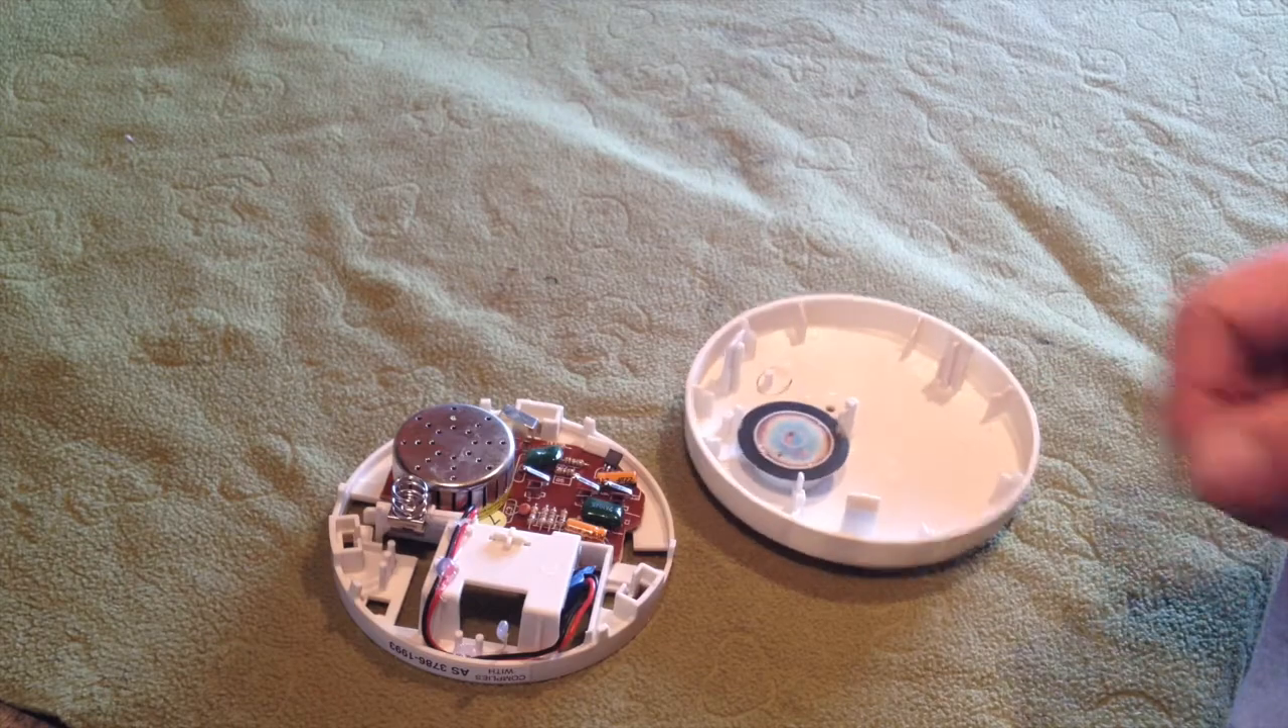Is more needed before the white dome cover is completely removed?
No.